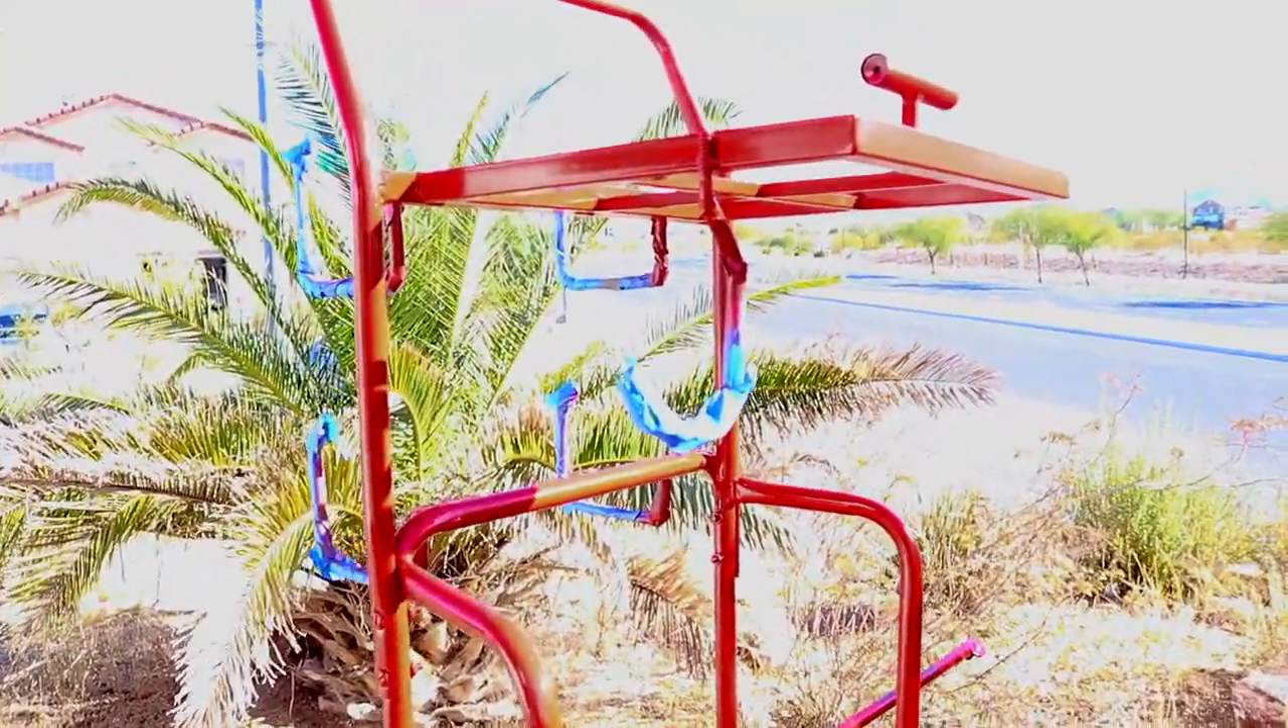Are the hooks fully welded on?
Yes.